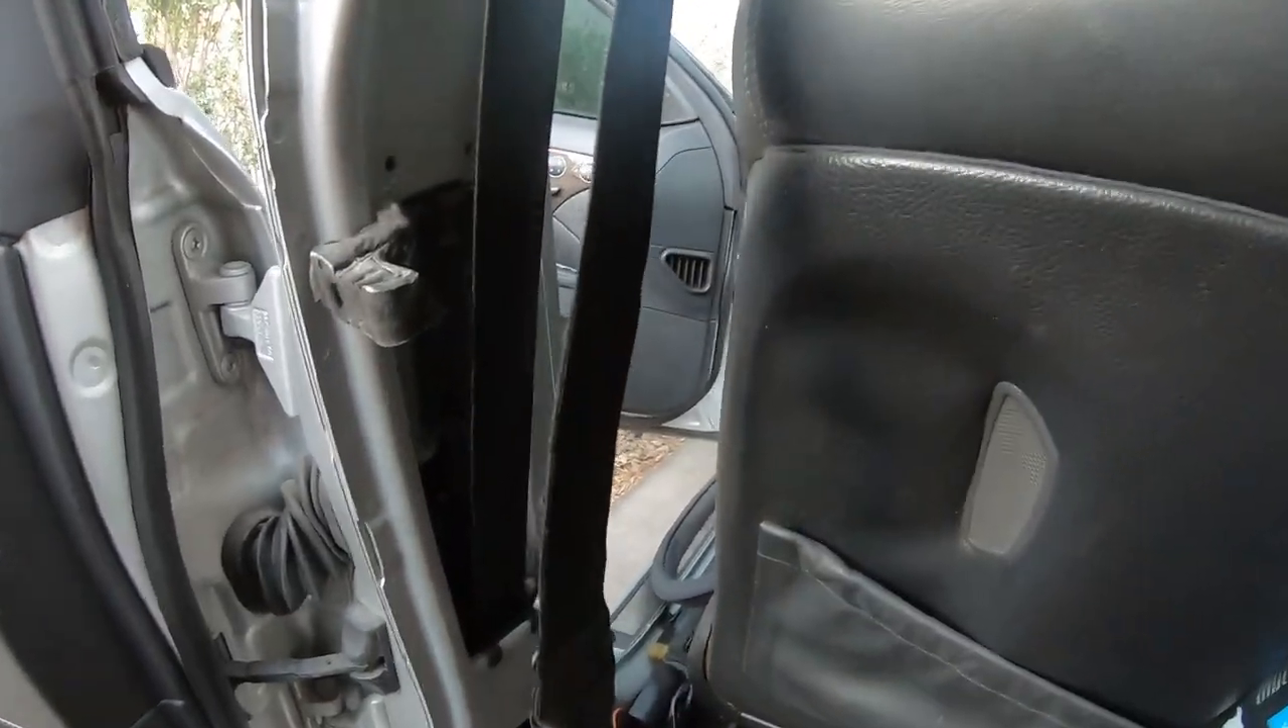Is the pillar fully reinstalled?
No.